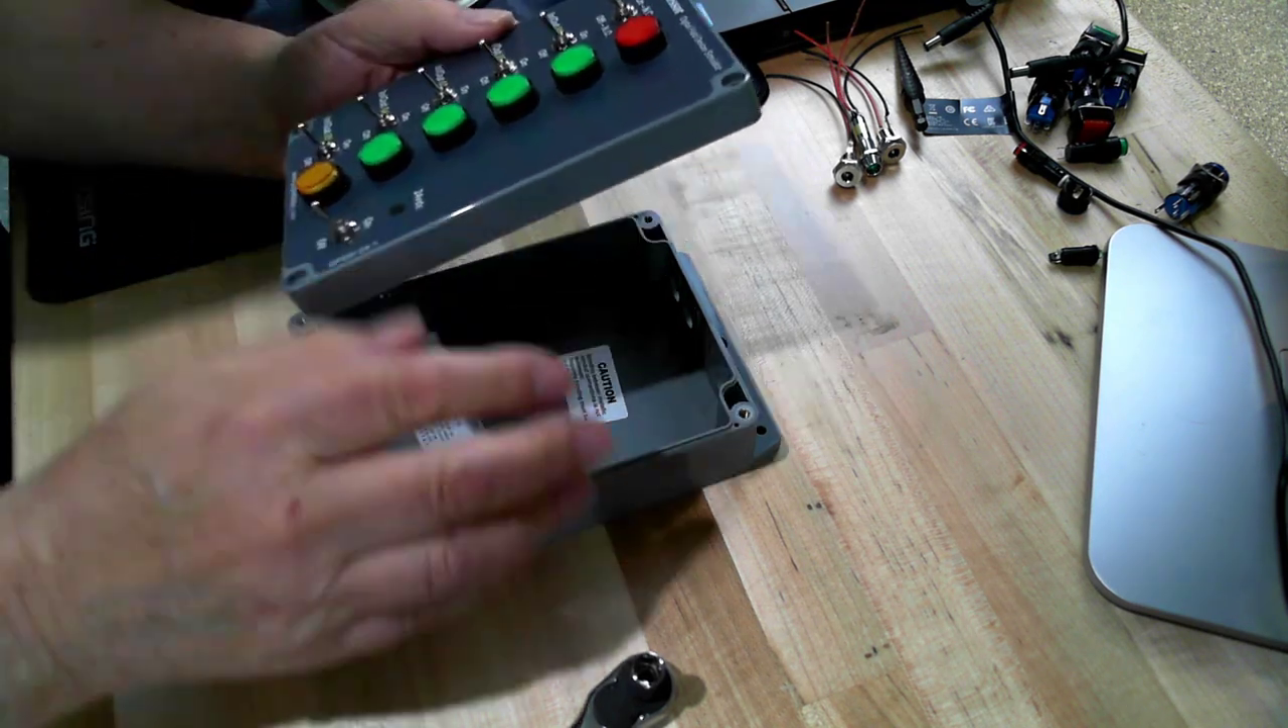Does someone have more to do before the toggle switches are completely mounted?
No.